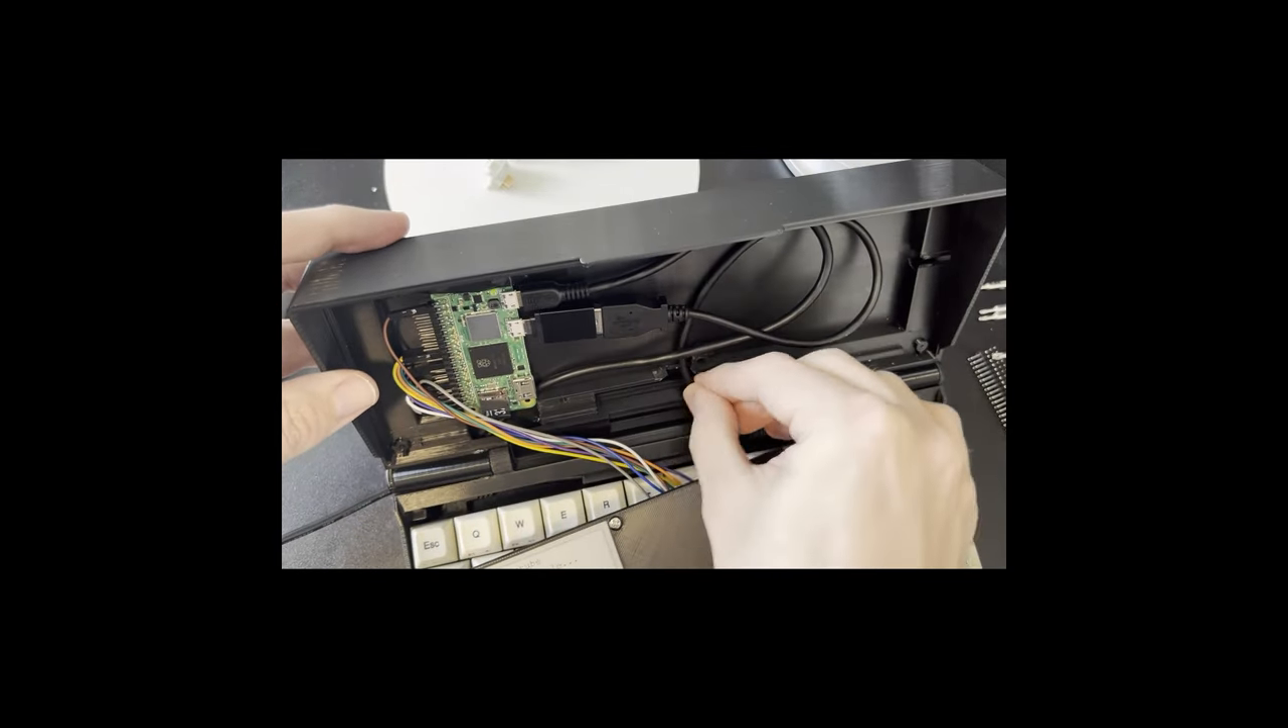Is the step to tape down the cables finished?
No.